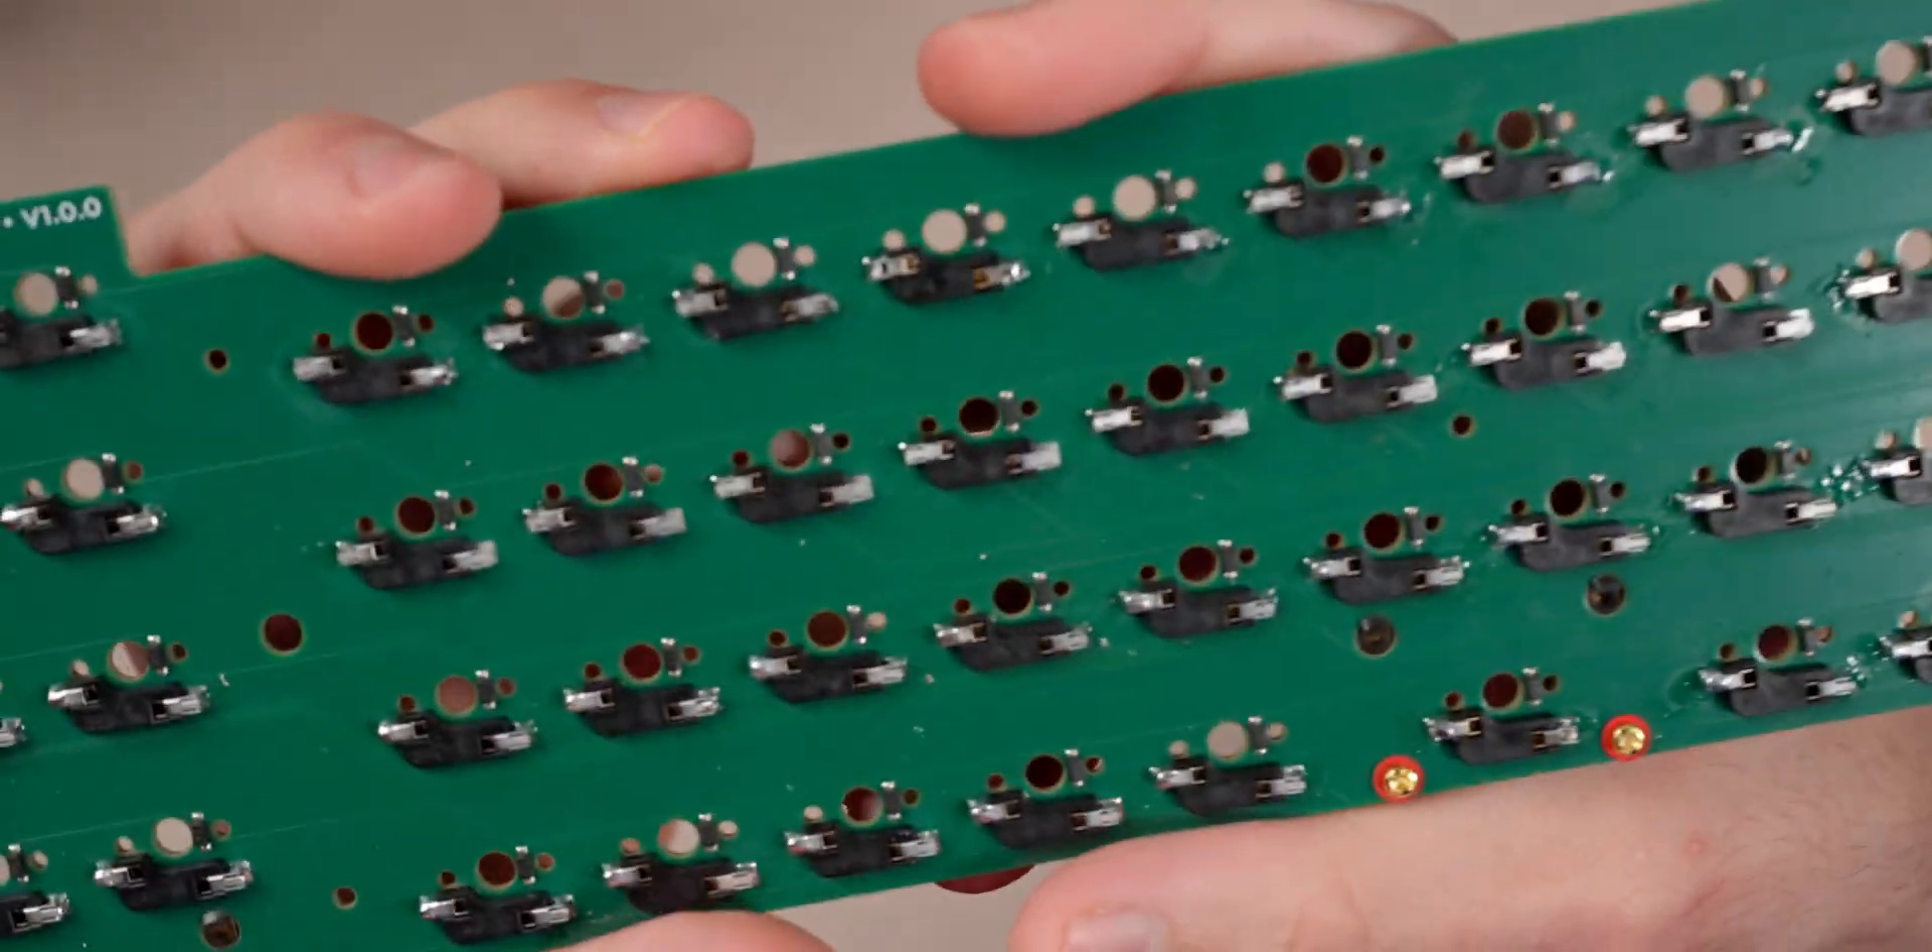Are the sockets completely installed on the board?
Yes.